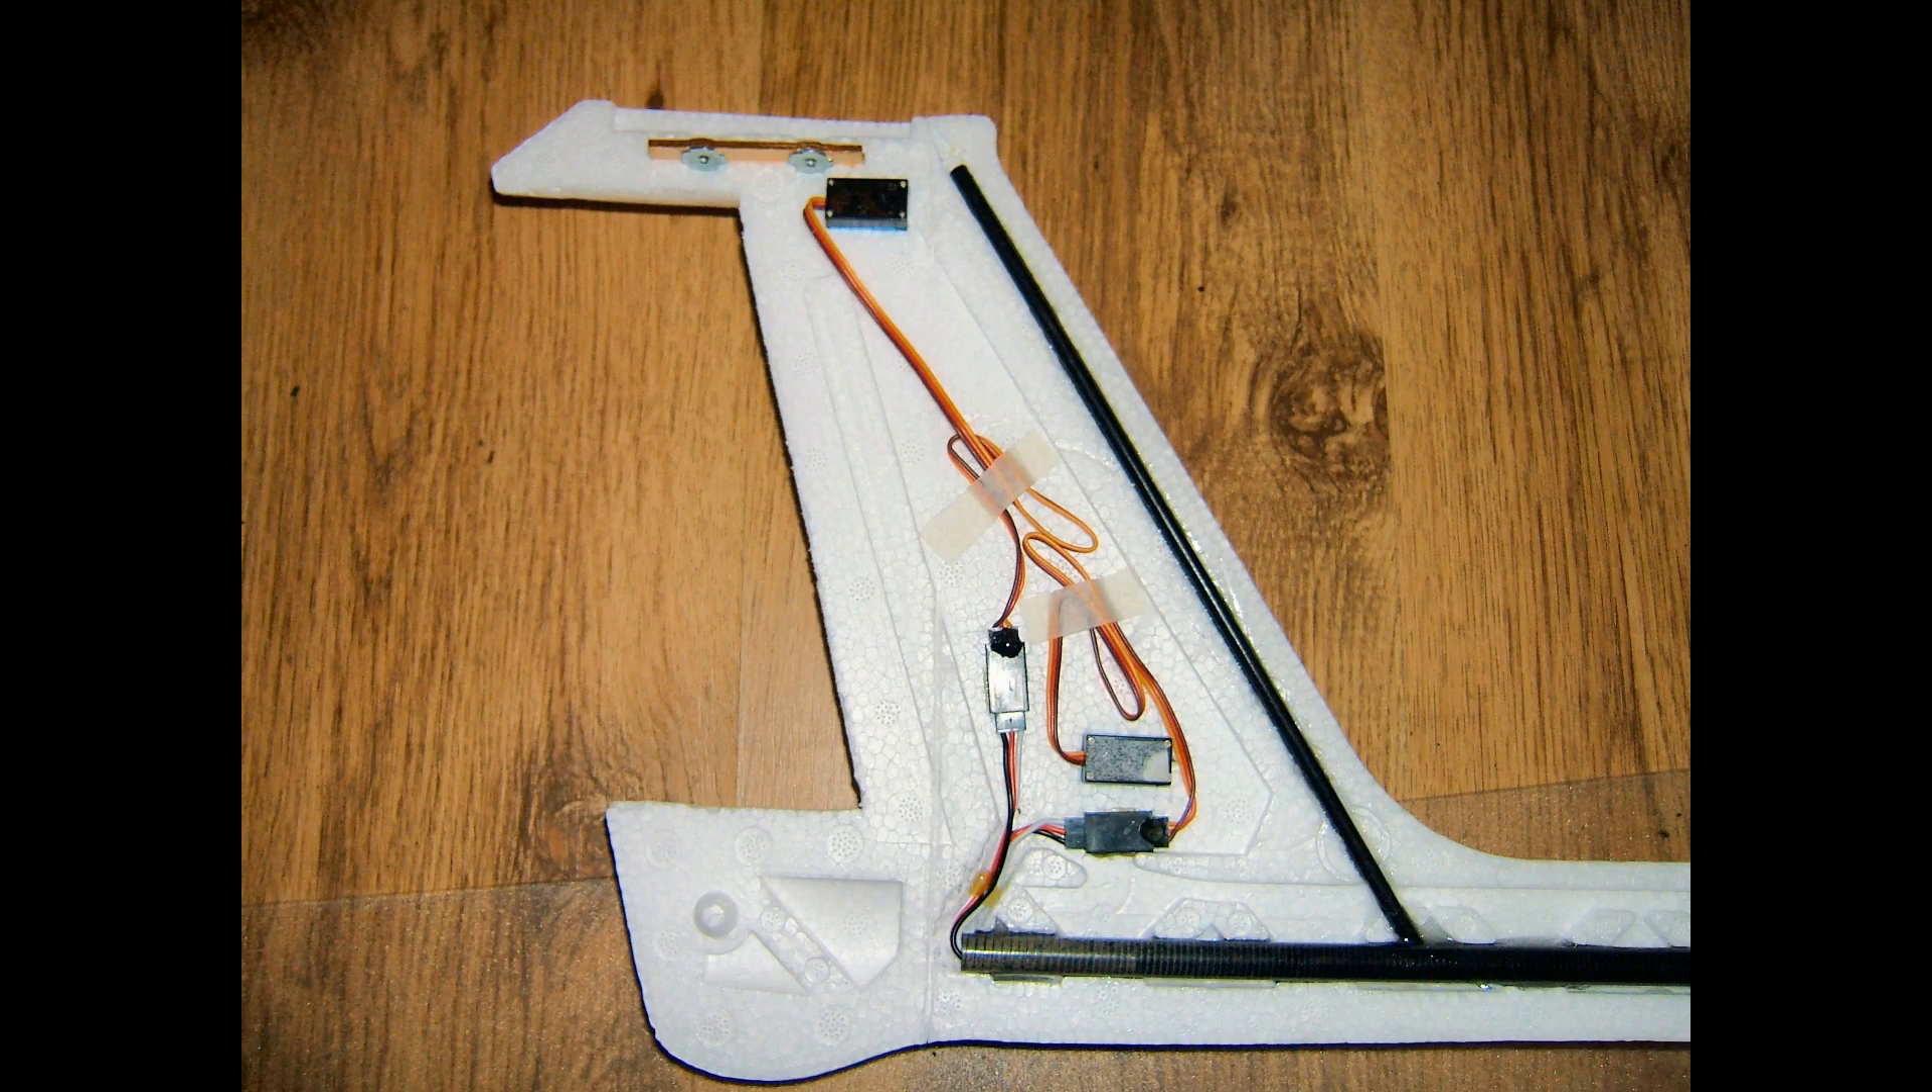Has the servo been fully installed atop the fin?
Yes.